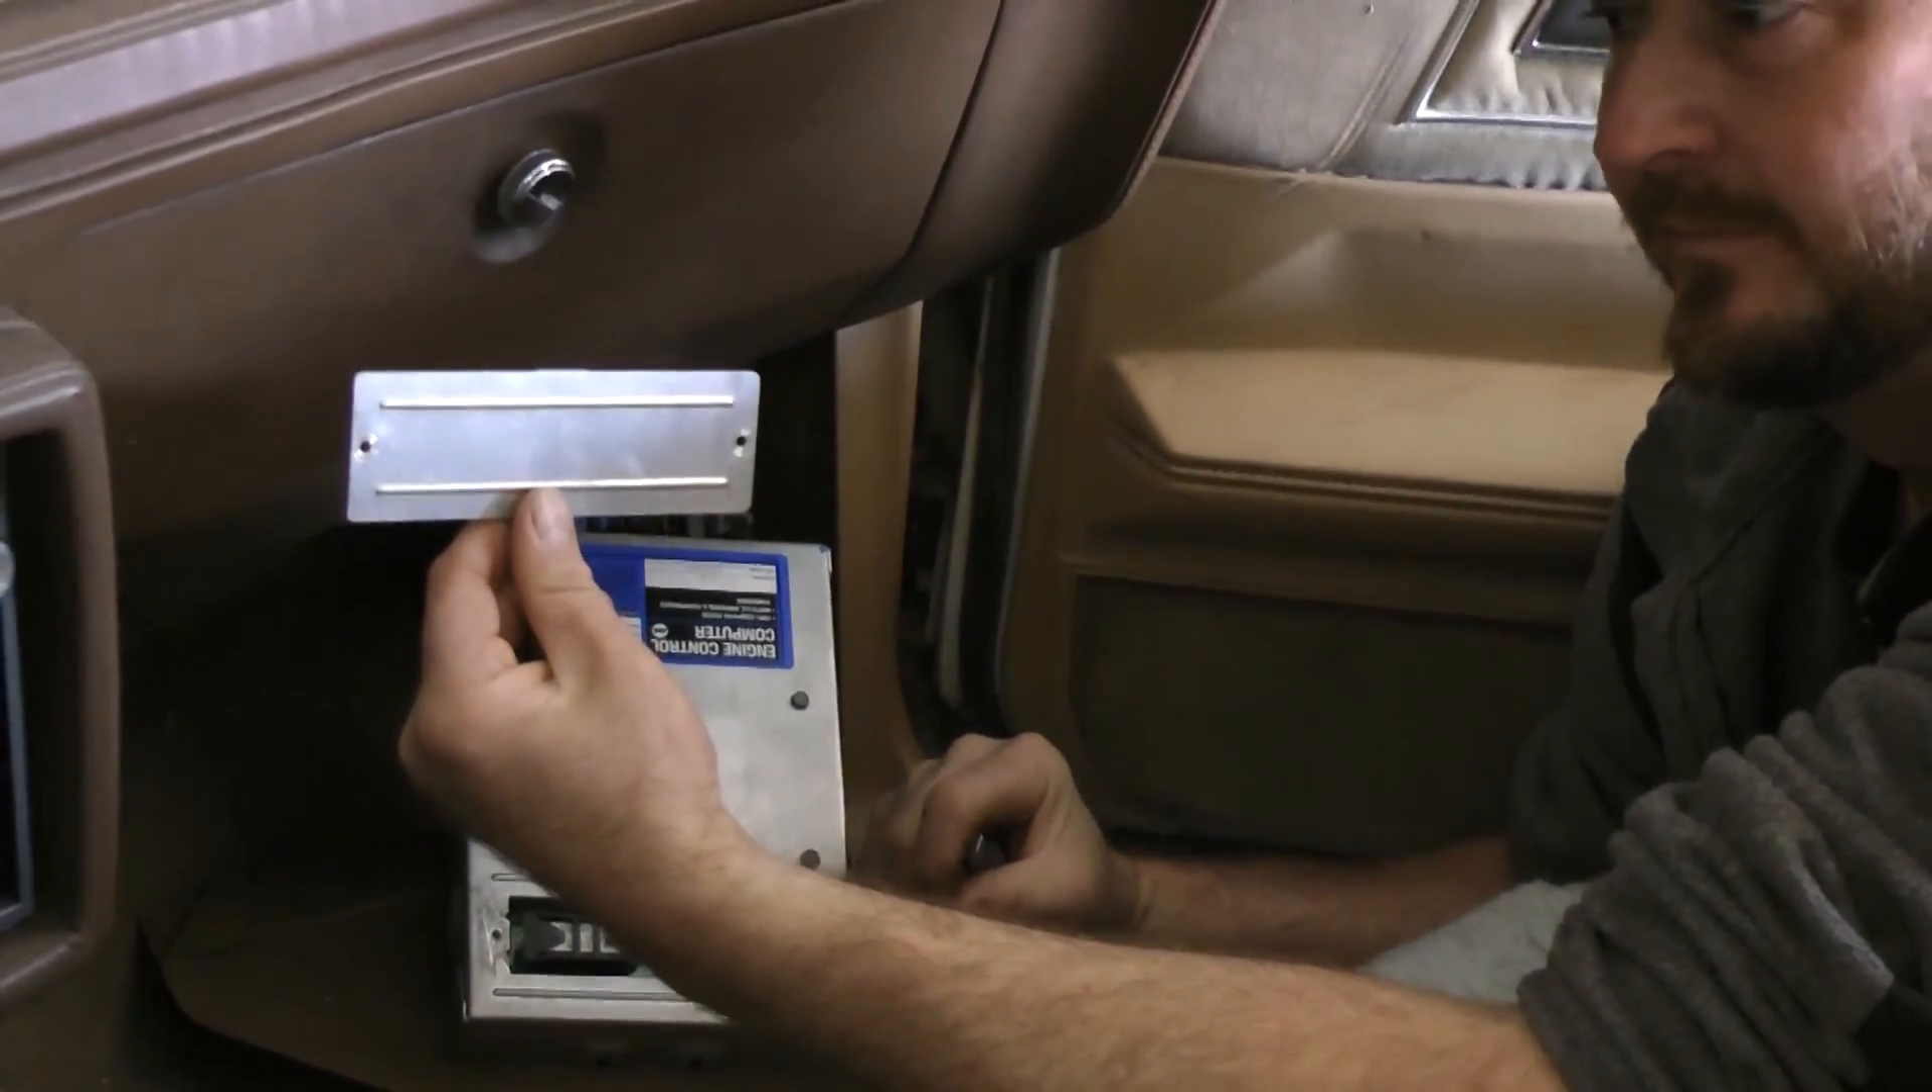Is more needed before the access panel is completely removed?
No.